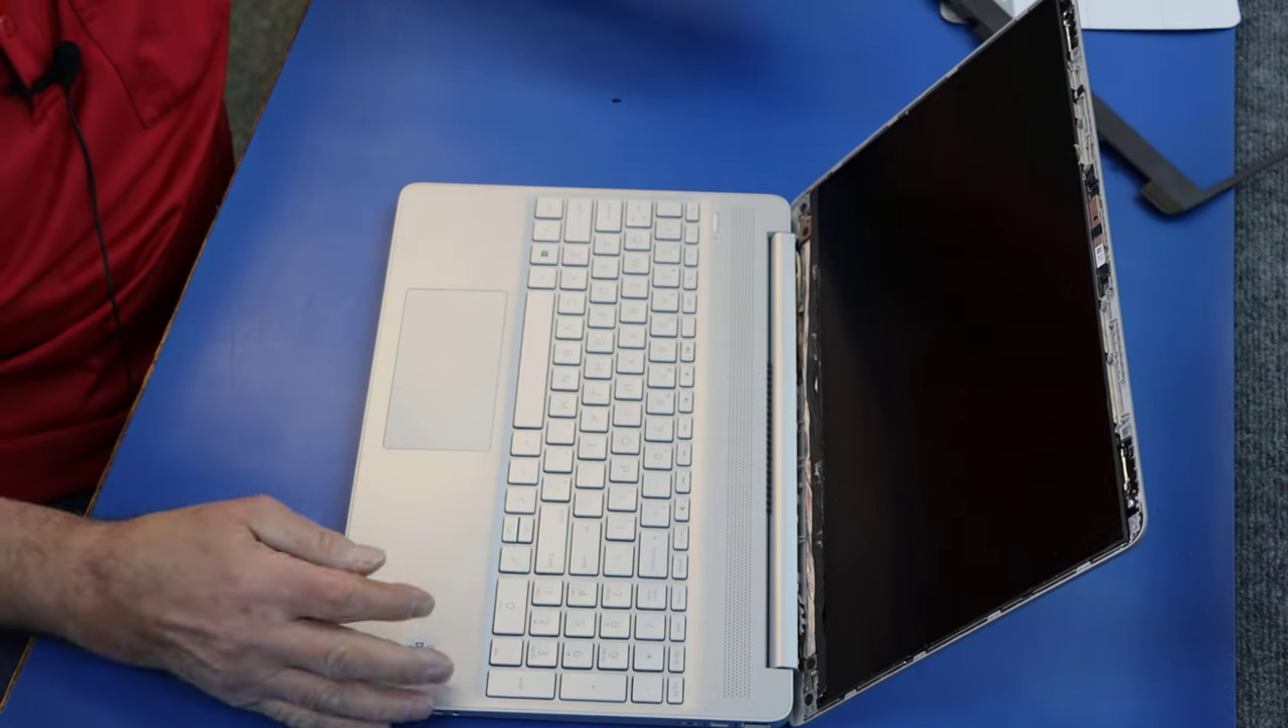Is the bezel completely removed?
Yes.